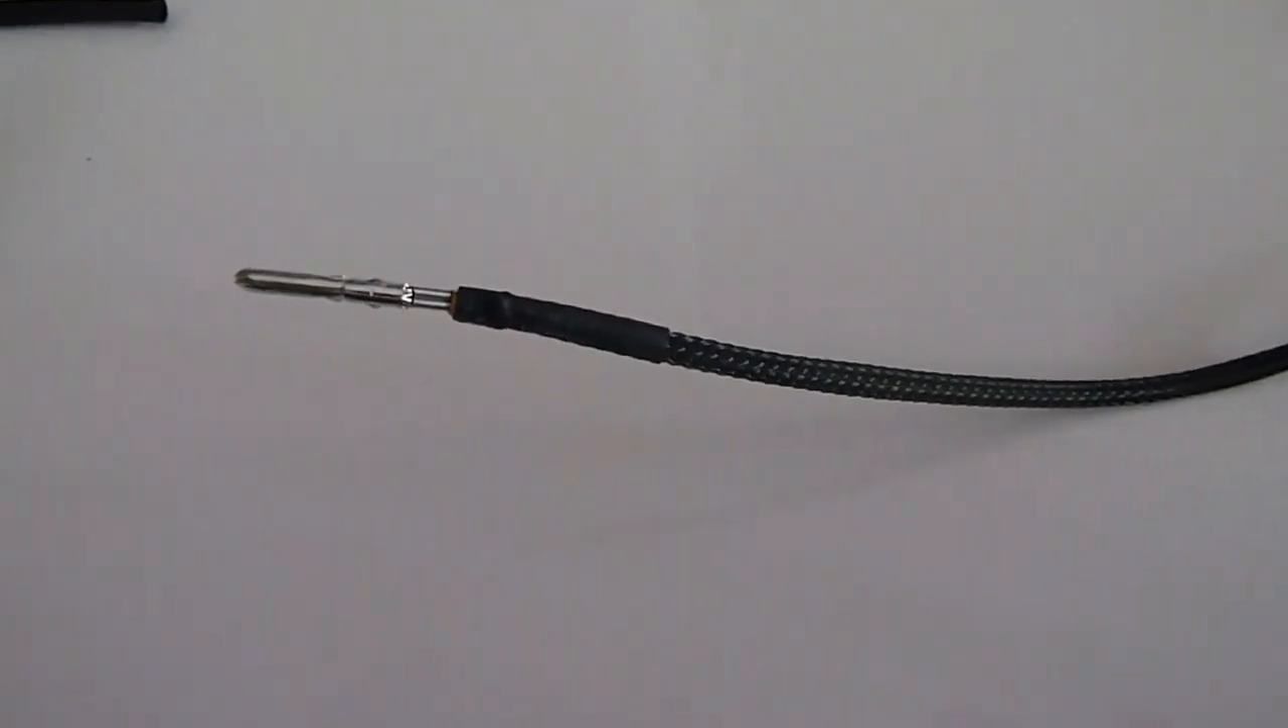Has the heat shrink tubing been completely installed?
Yes.